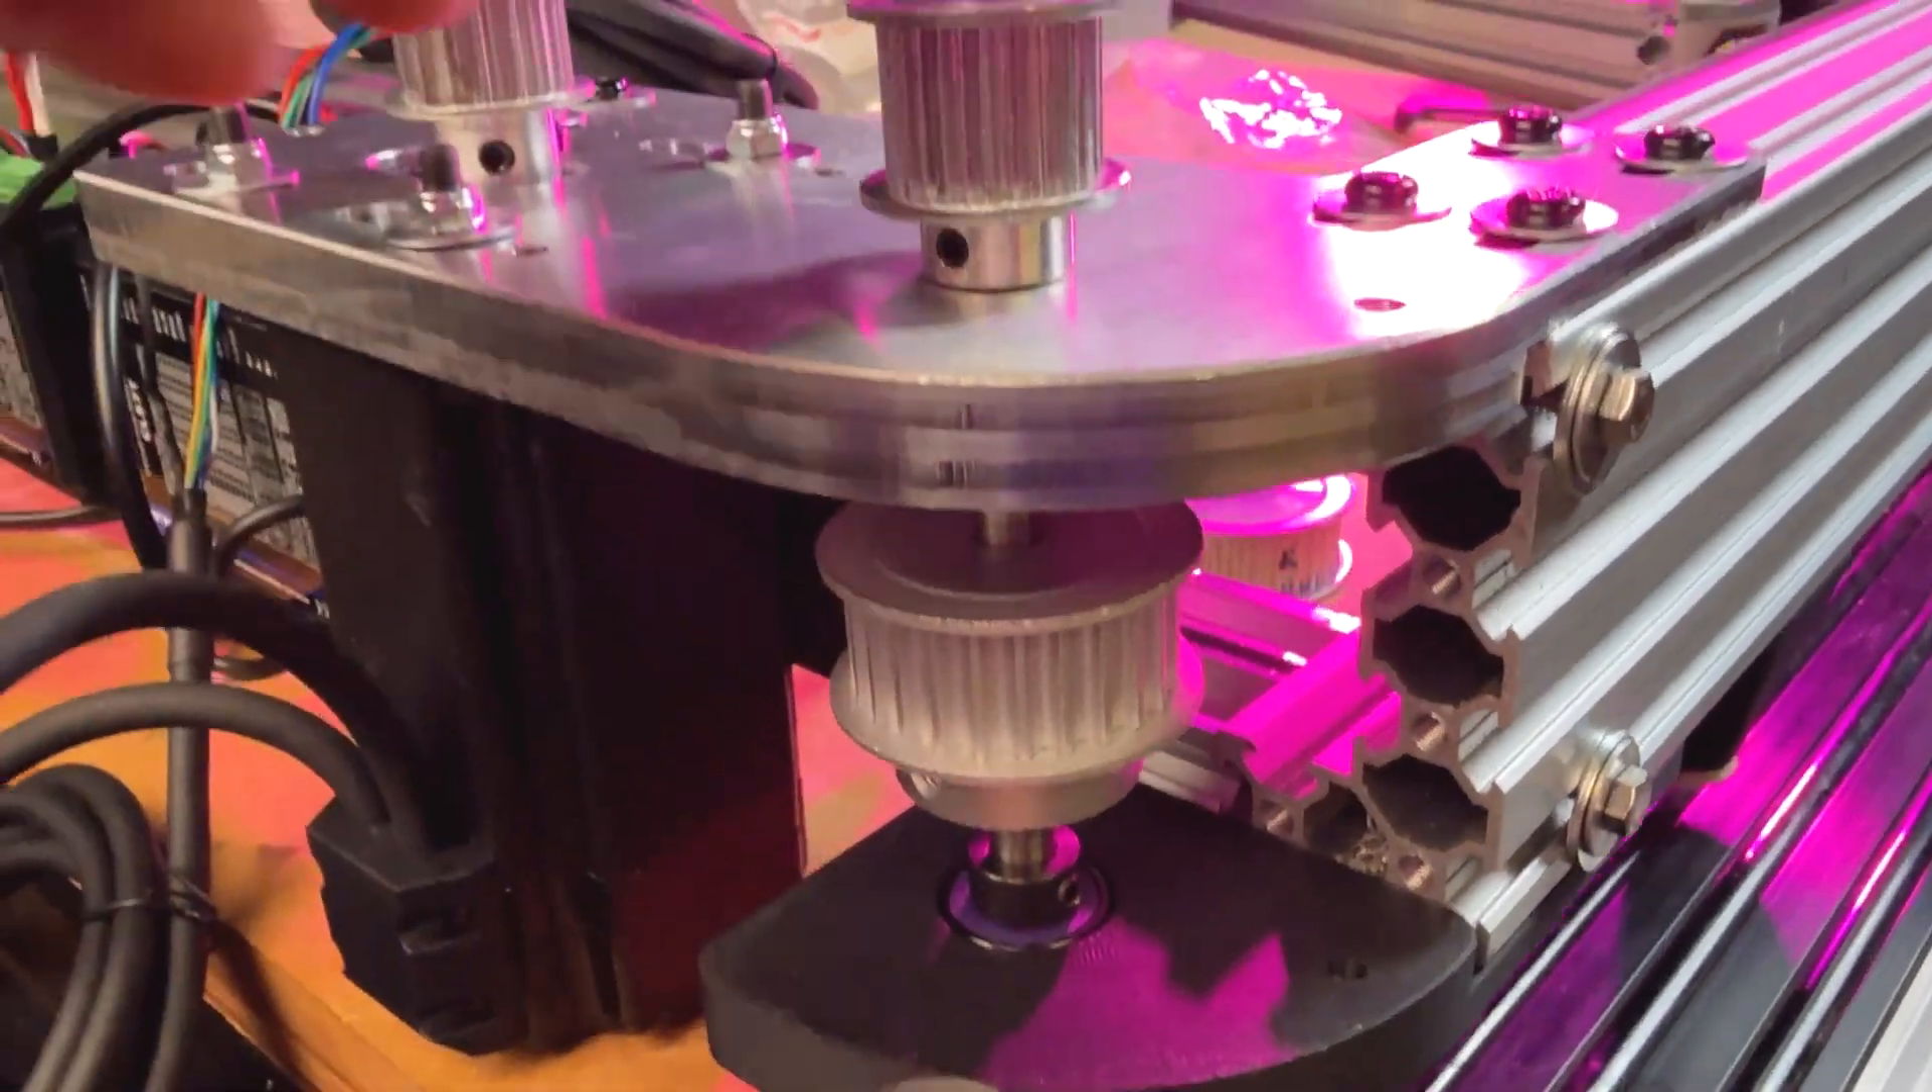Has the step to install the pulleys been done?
Yes.